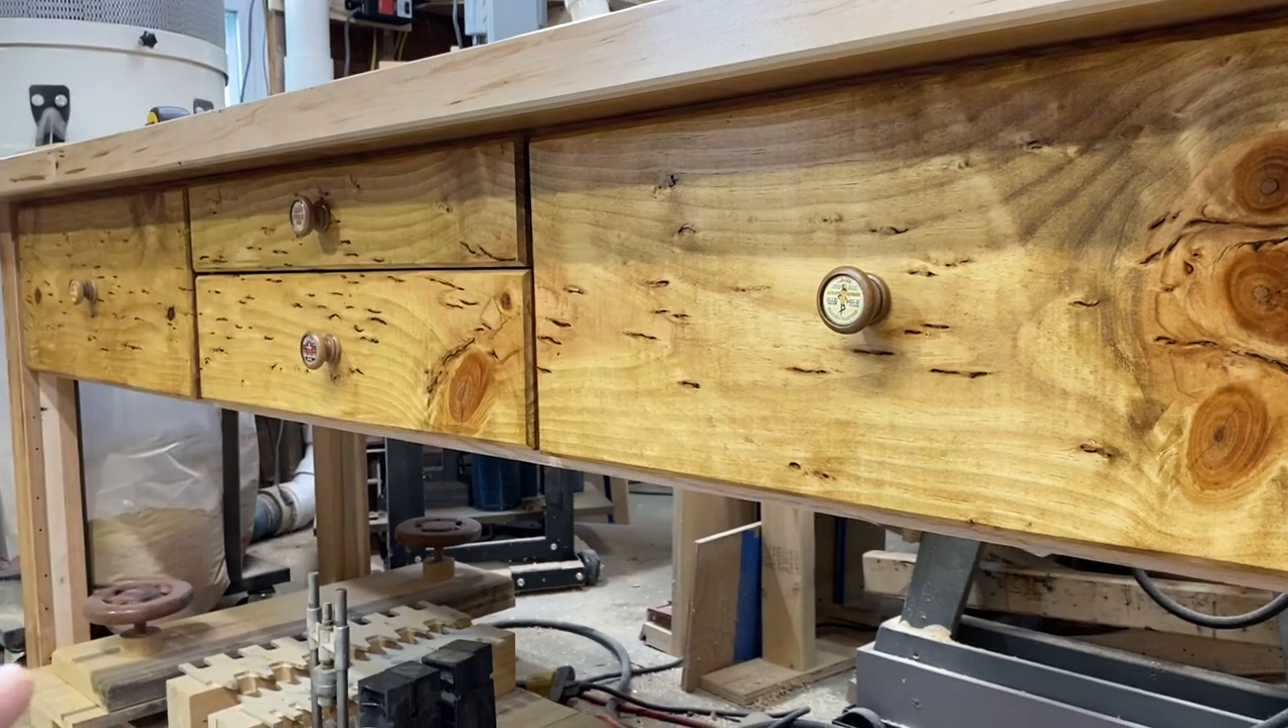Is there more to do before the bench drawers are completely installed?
No.